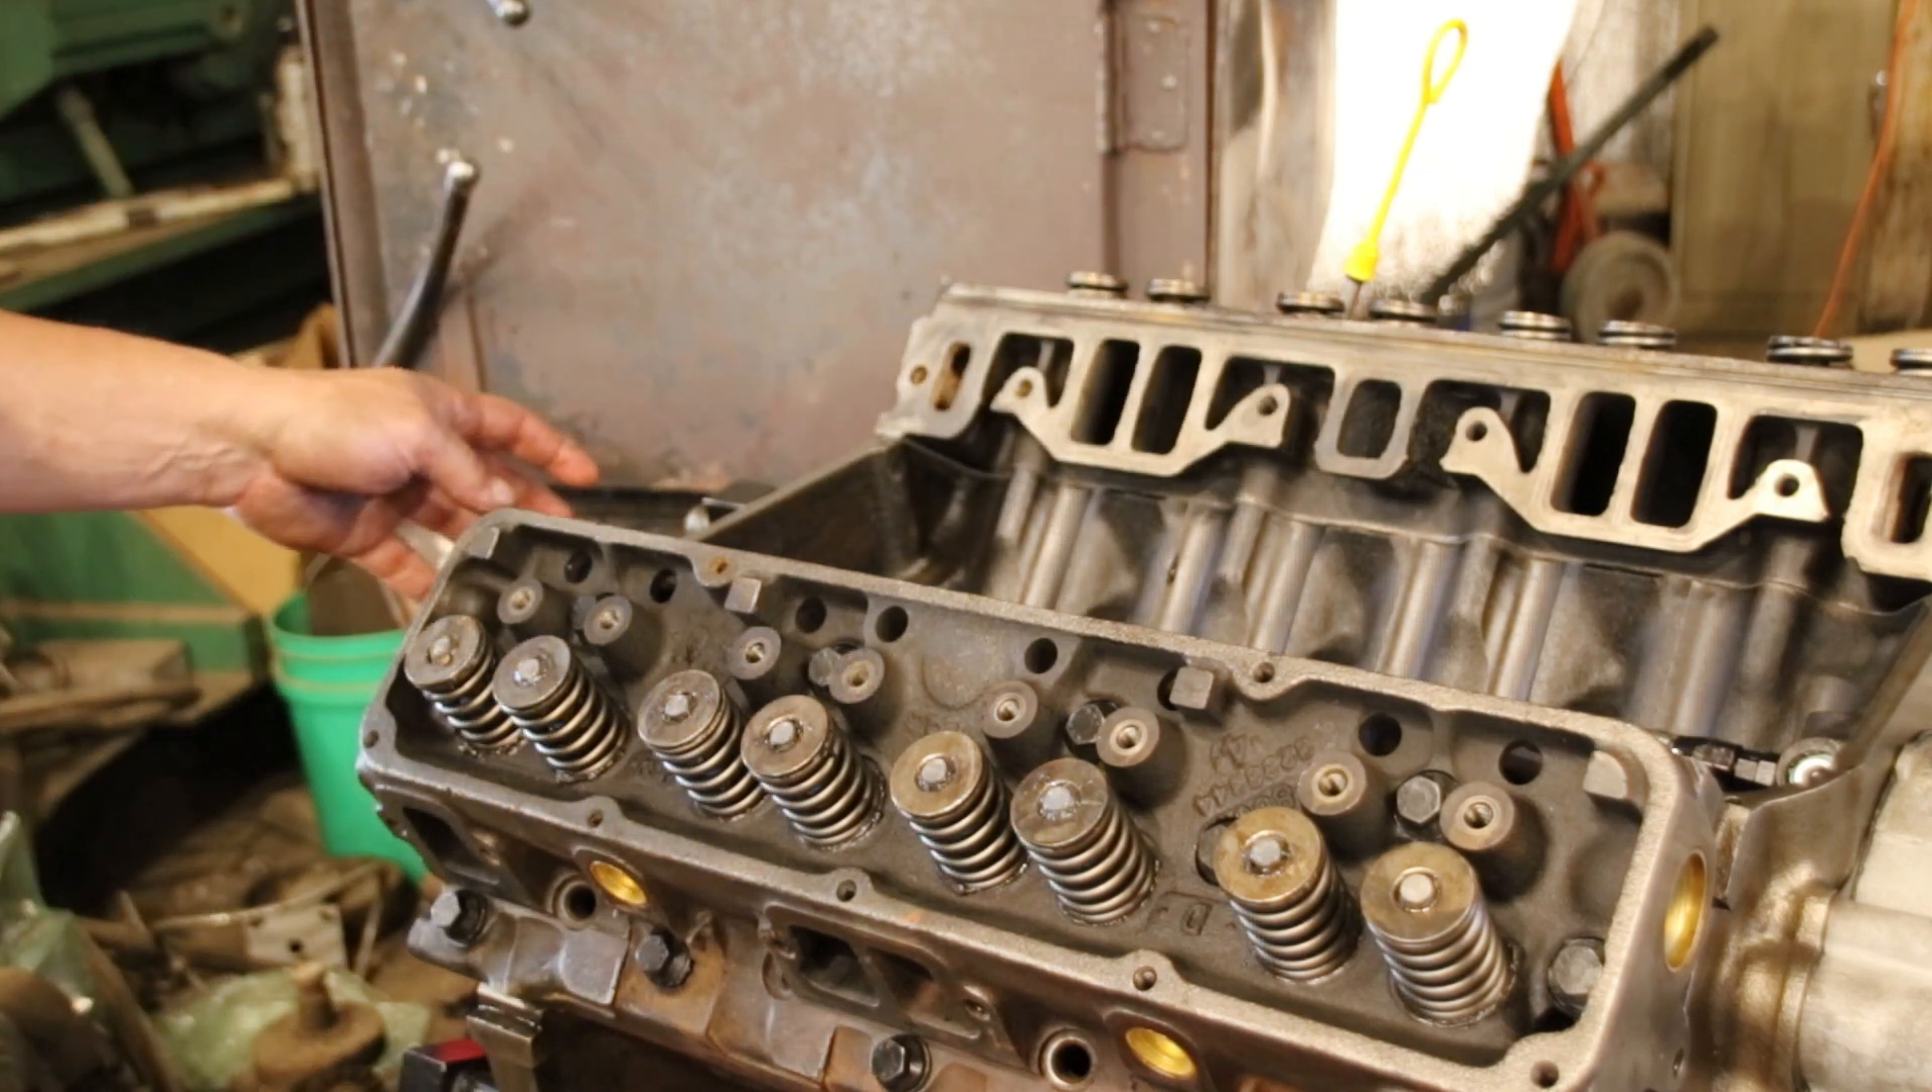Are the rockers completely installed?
No.